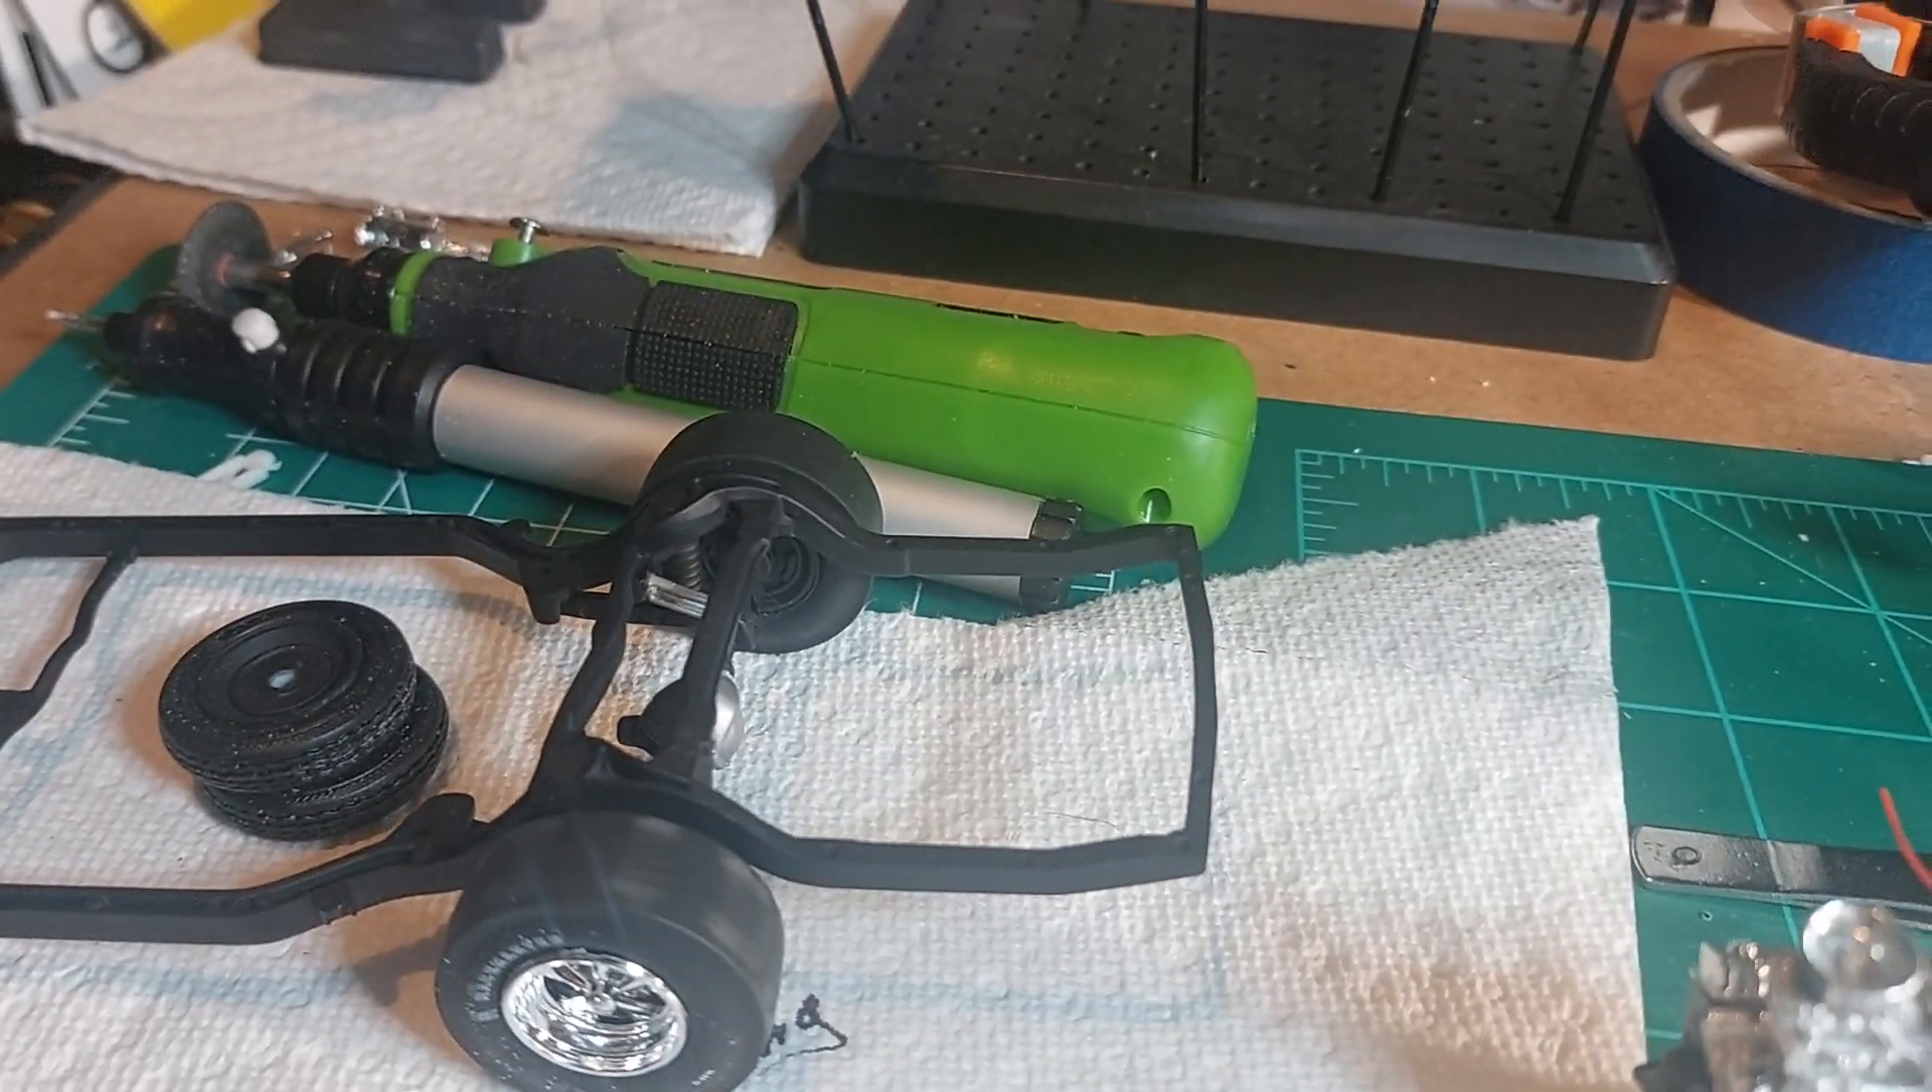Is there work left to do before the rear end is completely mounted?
No.